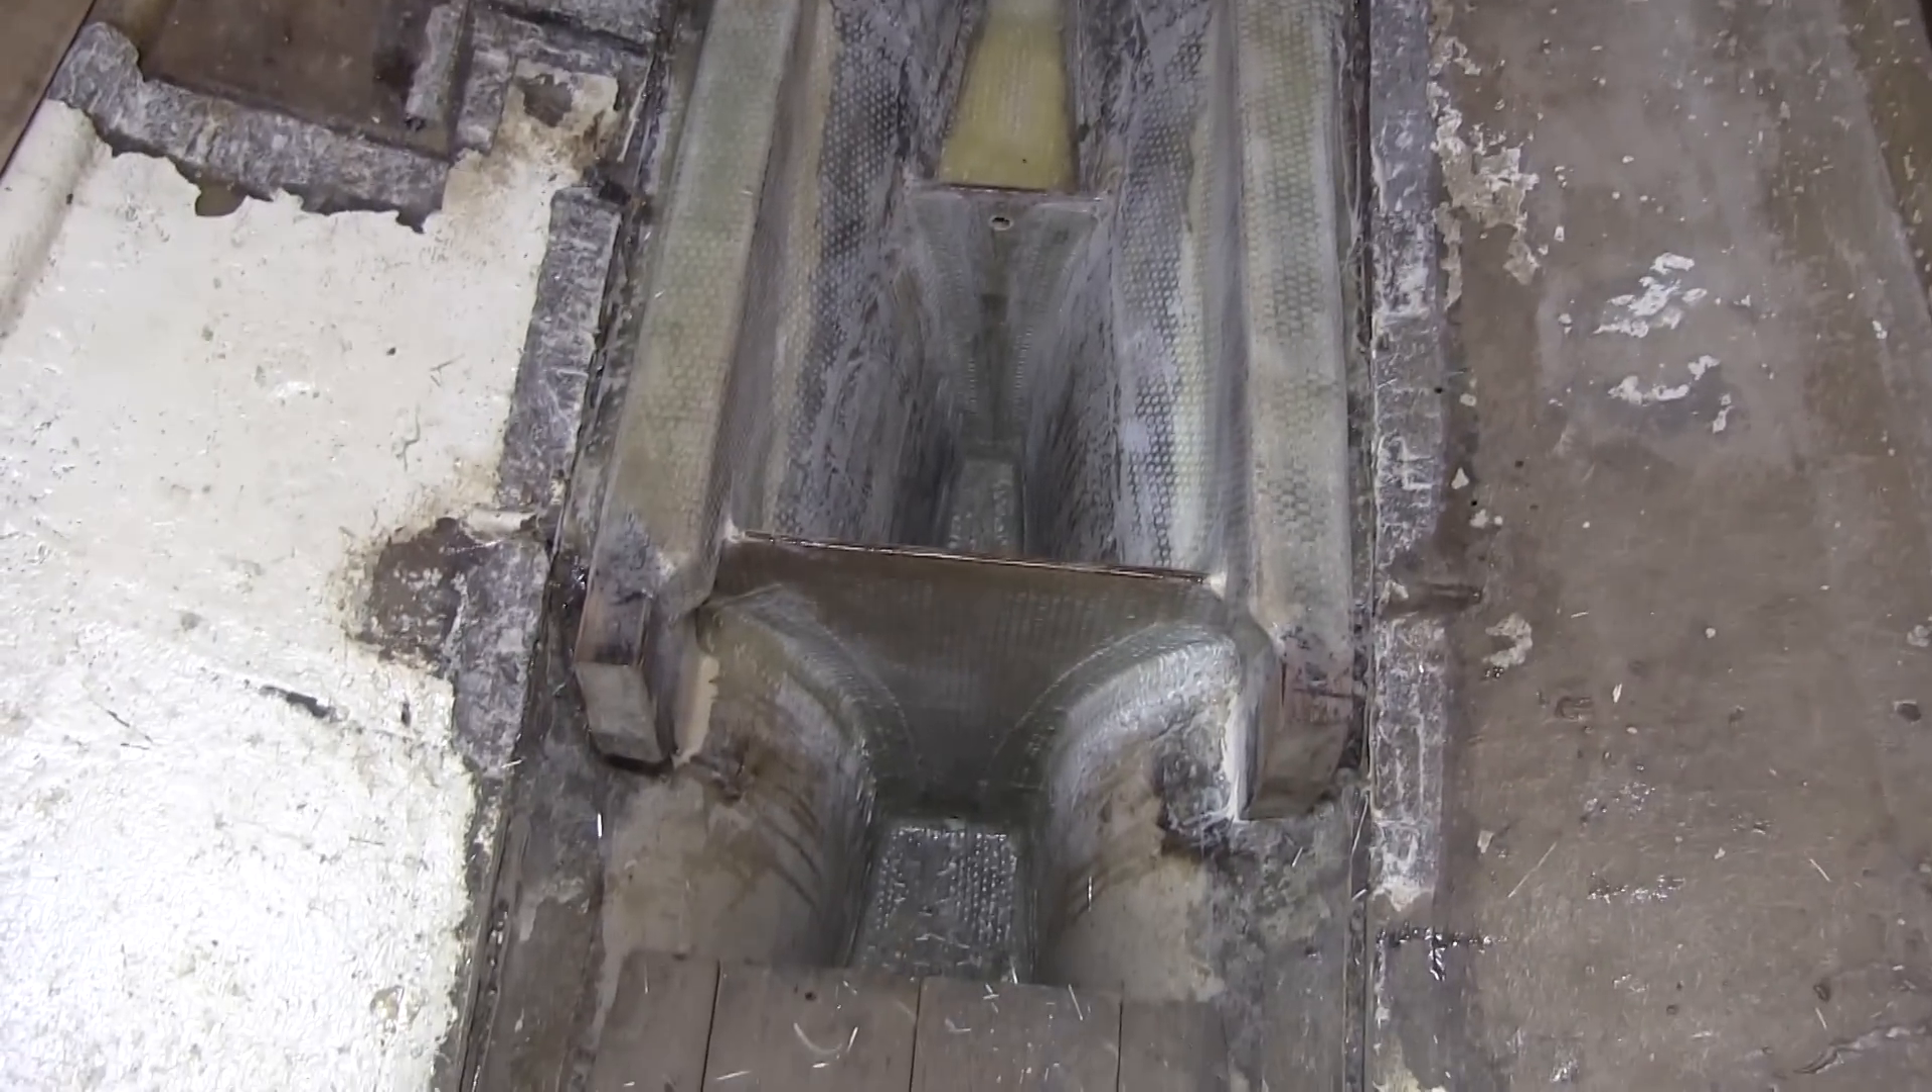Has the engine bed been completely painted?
No.